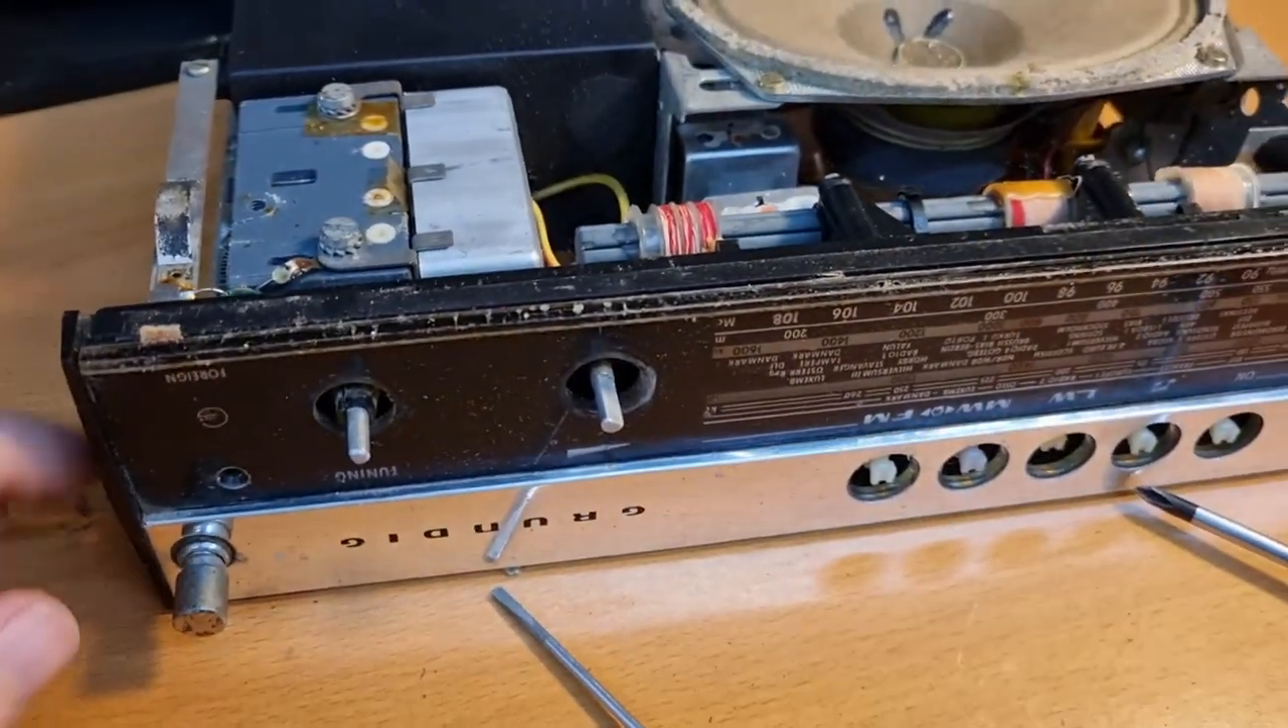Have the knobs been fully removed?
Yes.